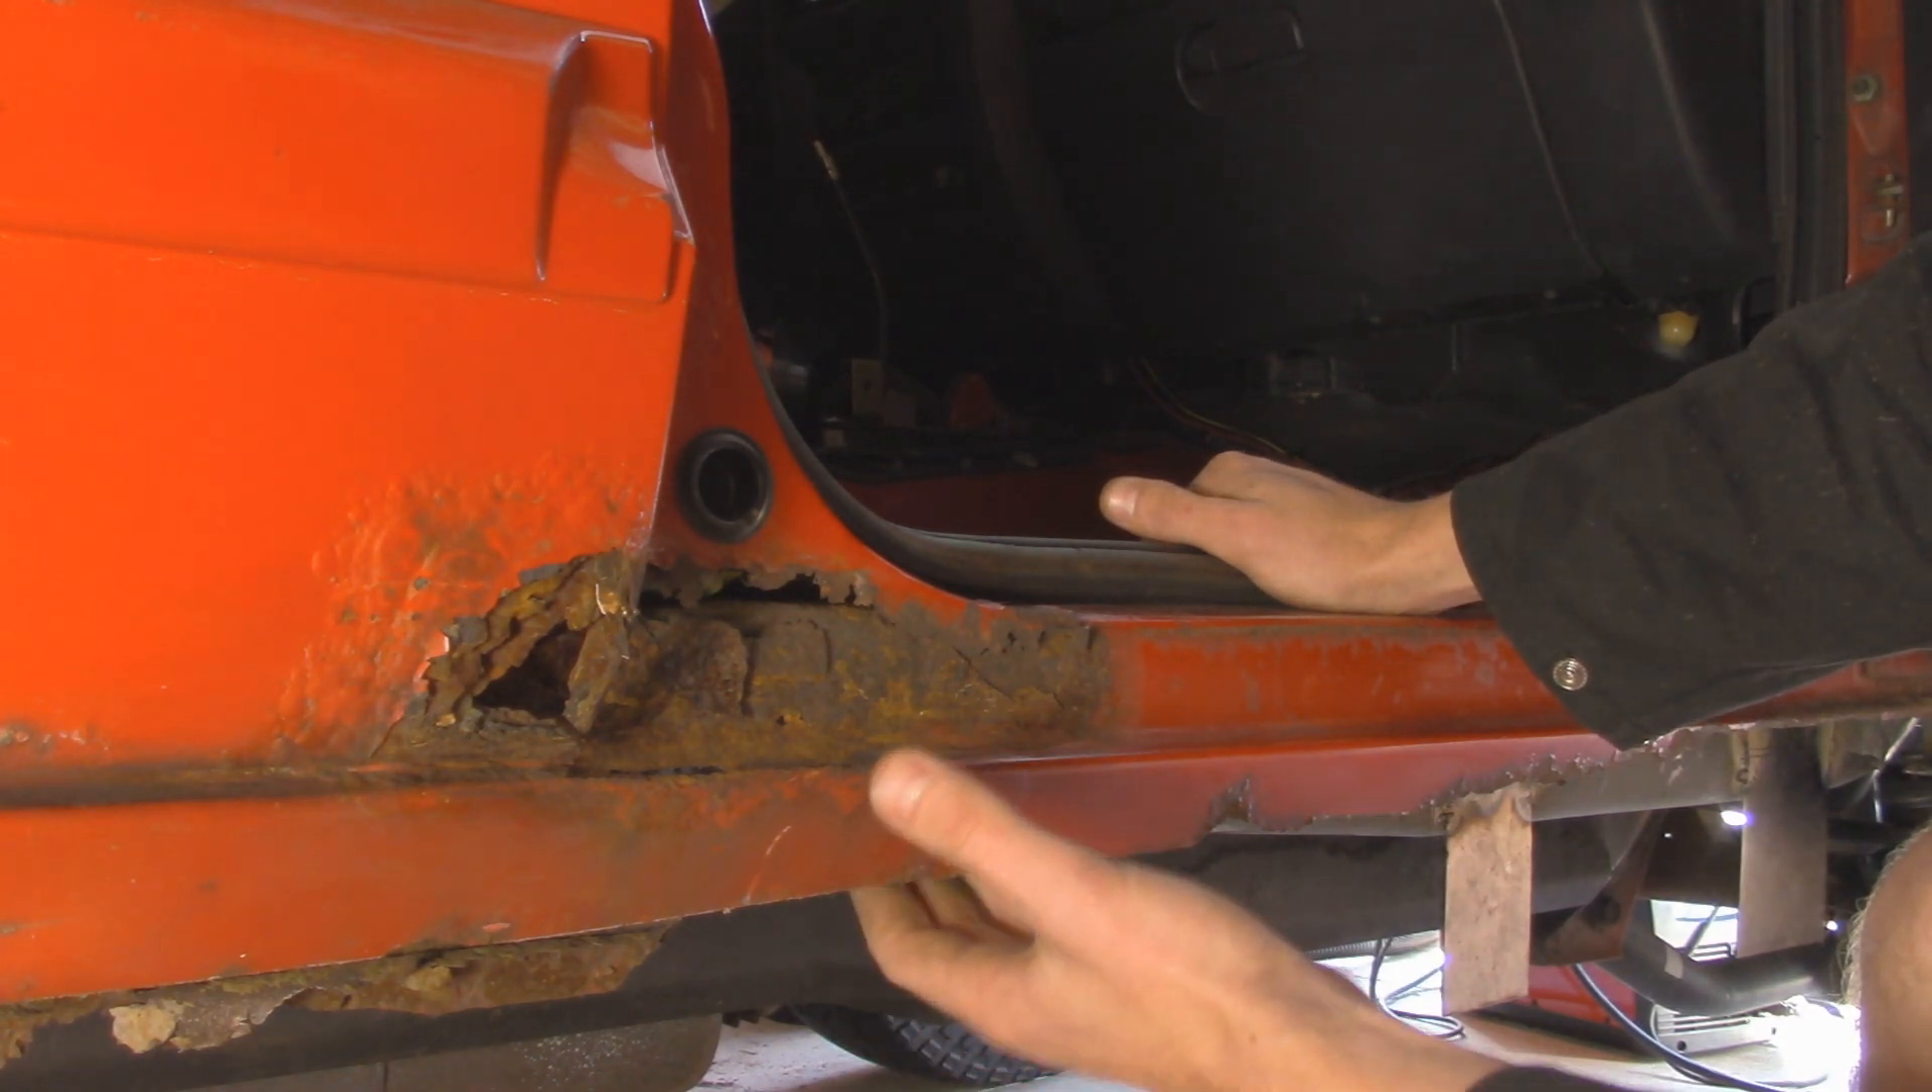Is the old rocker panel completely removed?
No.